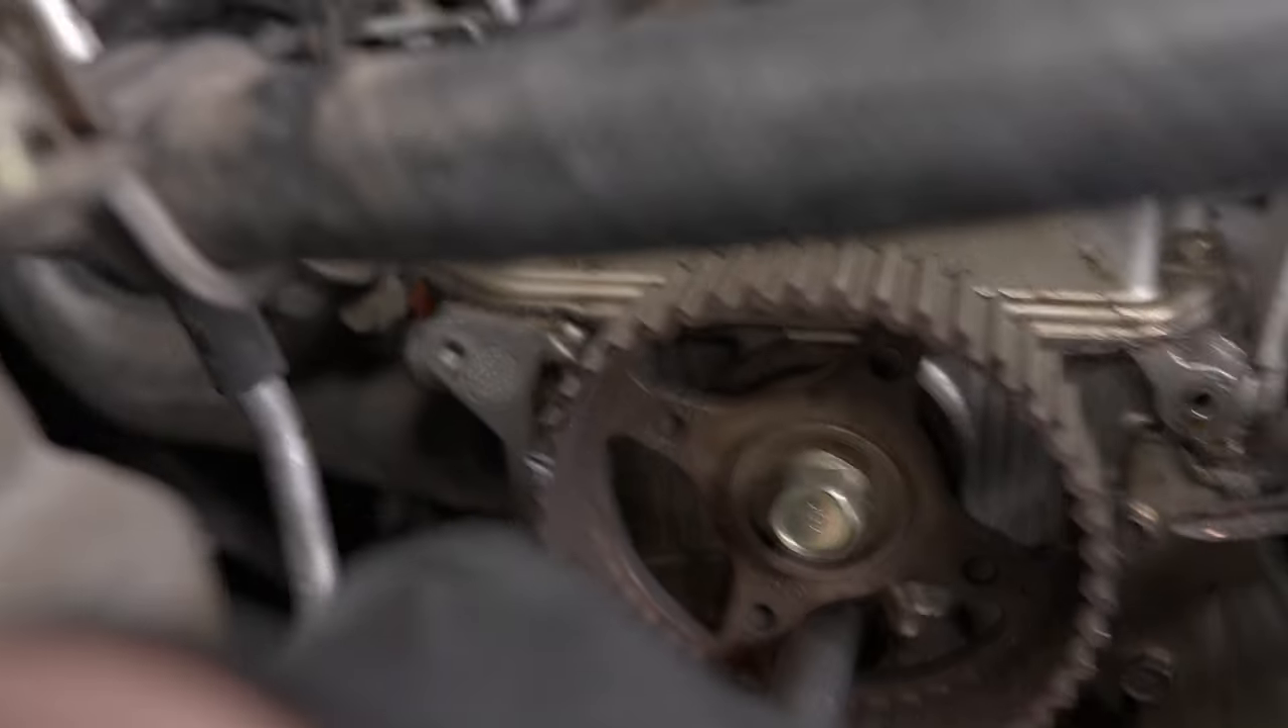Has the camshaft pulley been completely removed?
No.